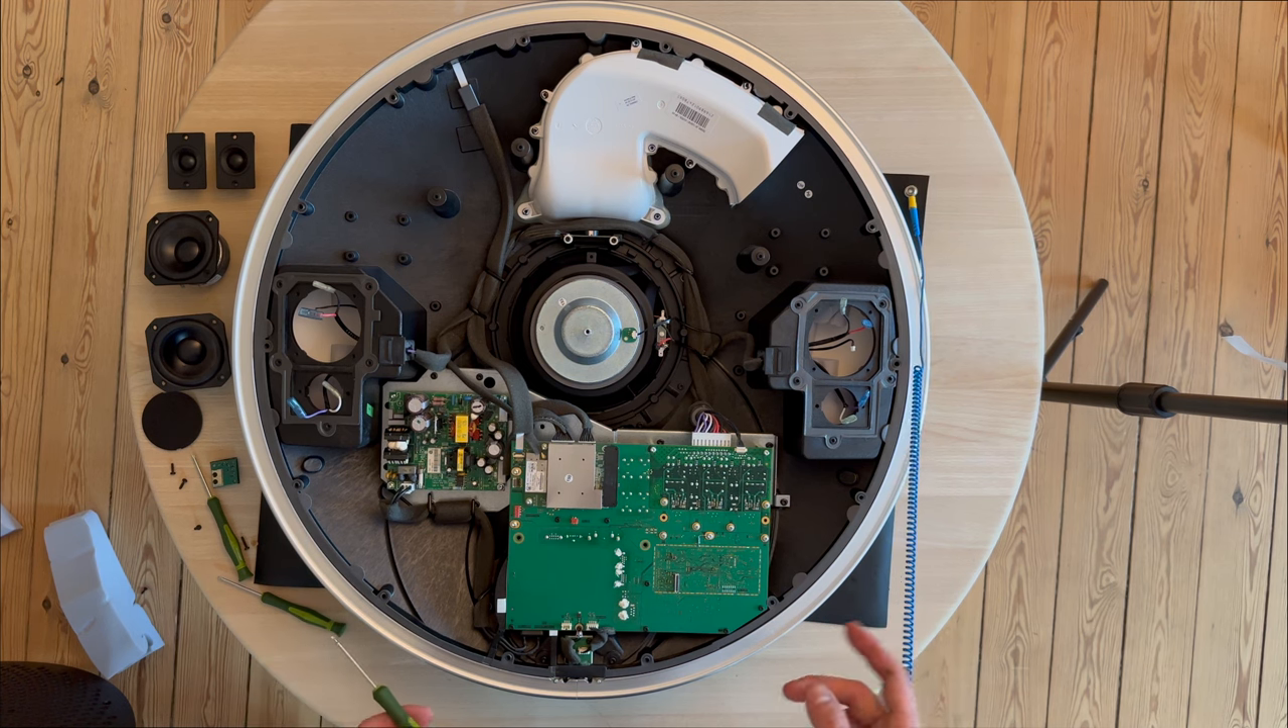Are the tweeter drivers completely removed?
Yes.